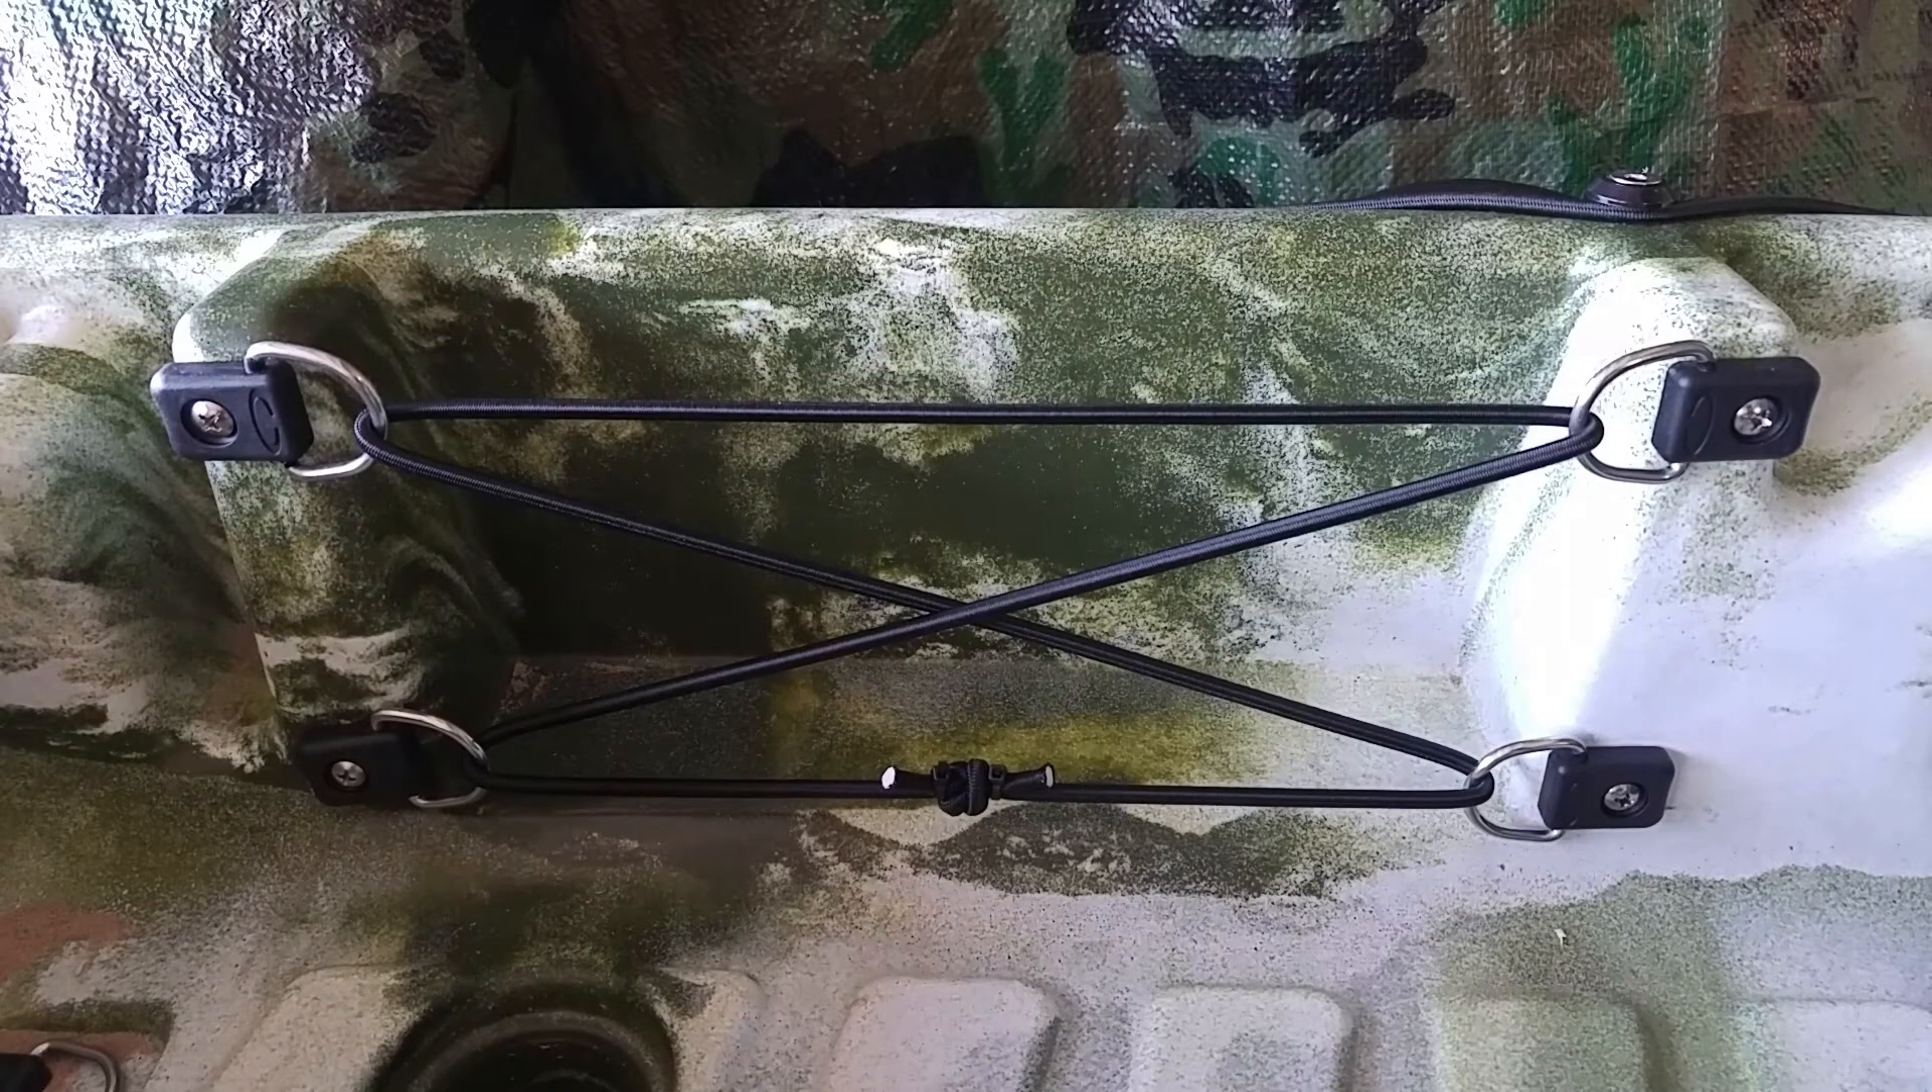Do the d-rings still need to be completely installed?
No.